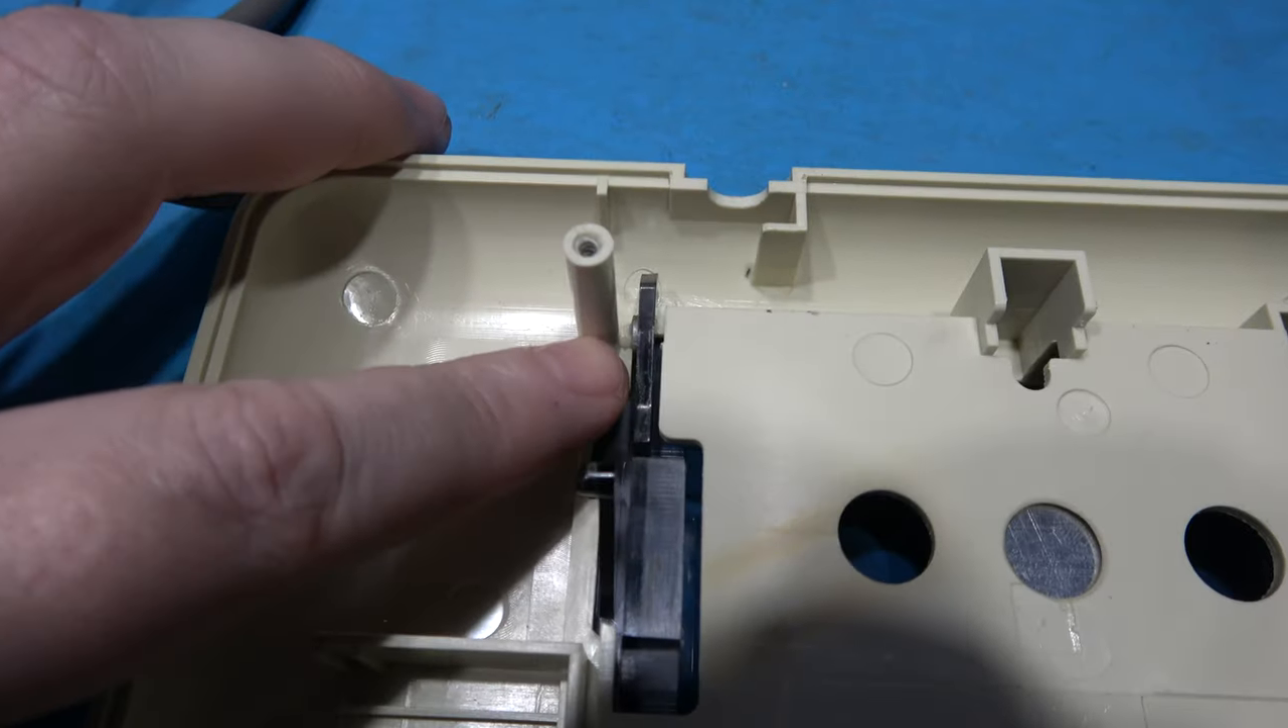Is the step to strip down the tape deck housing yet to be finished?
Yes.